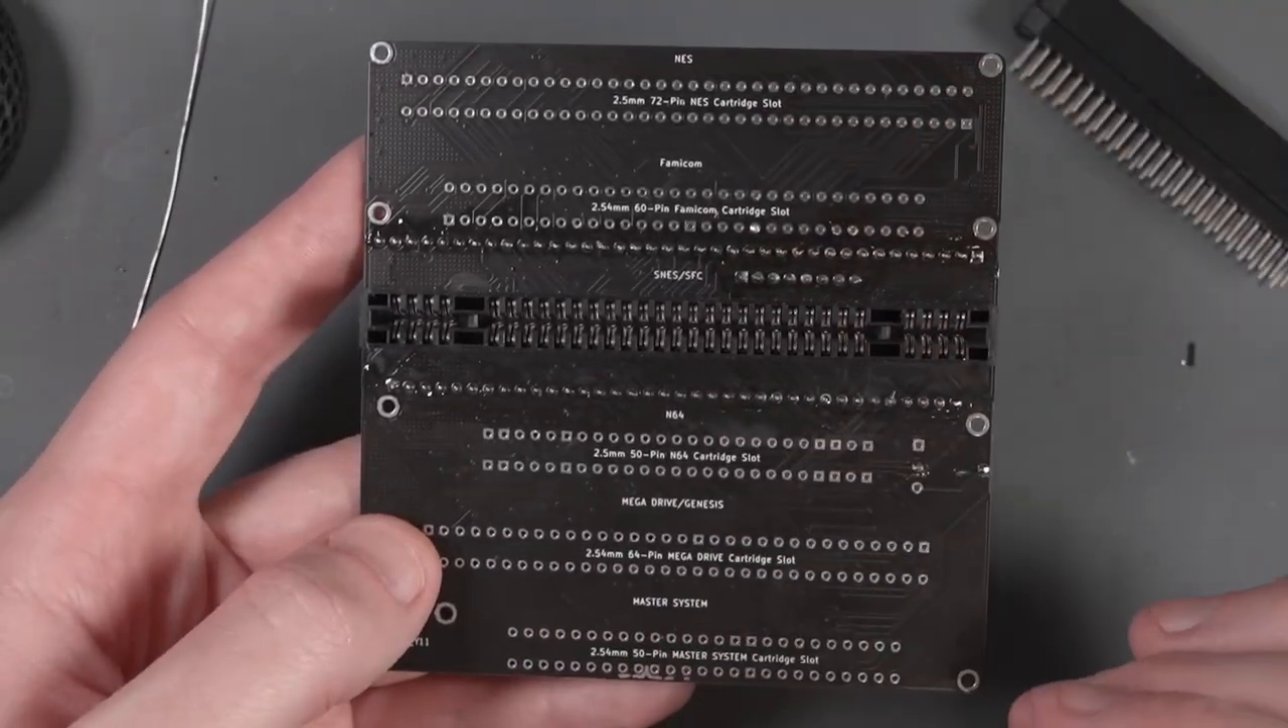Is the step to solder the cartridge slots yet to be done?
Yes.